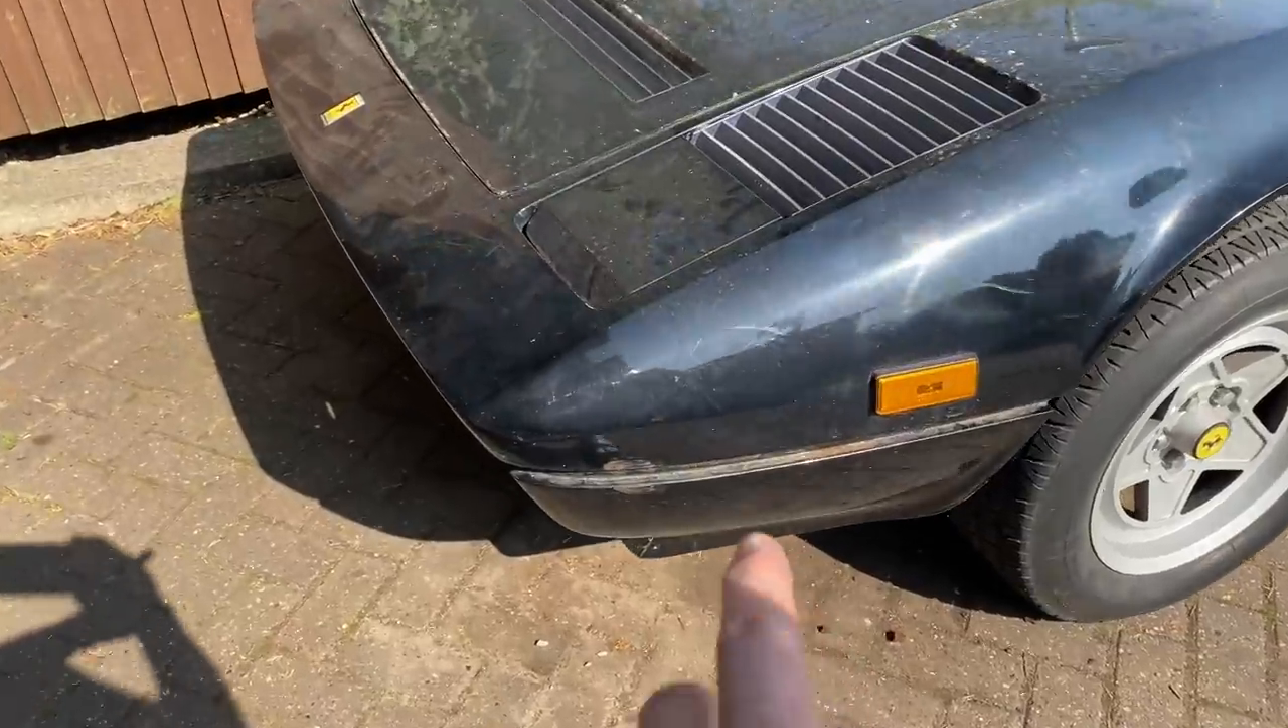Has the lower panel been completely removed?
No.